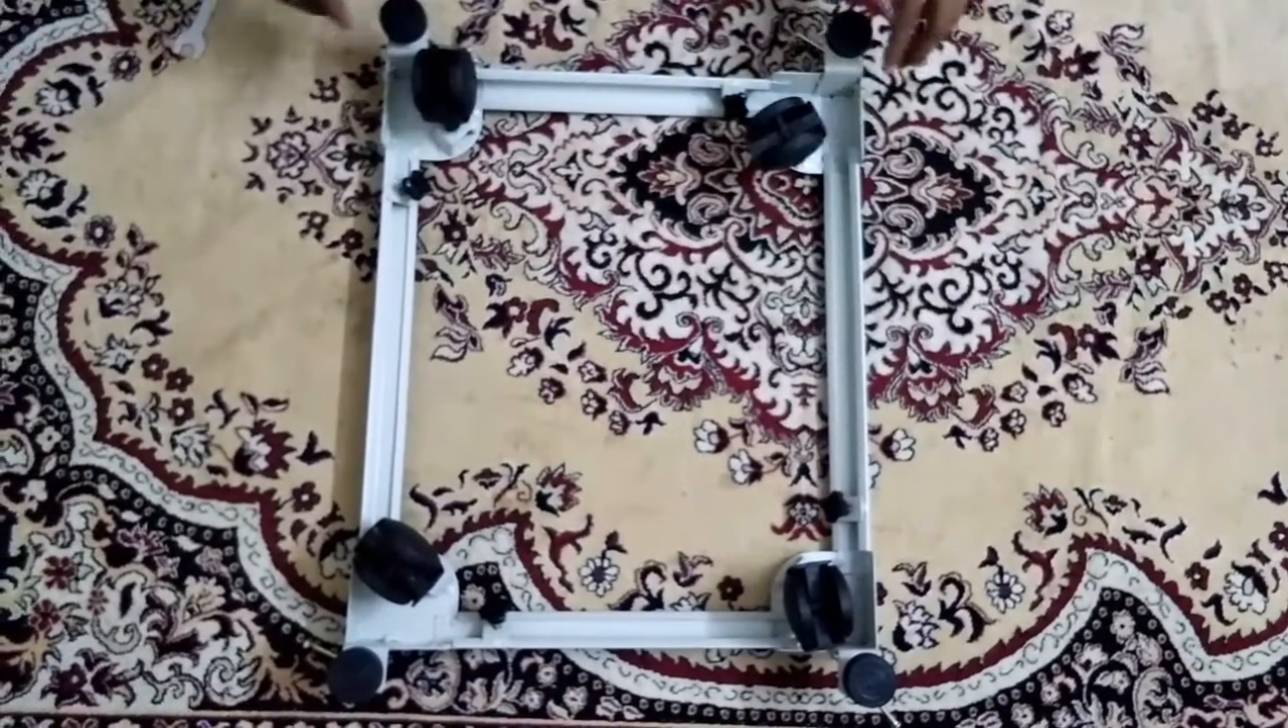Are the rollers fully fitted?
Yes.